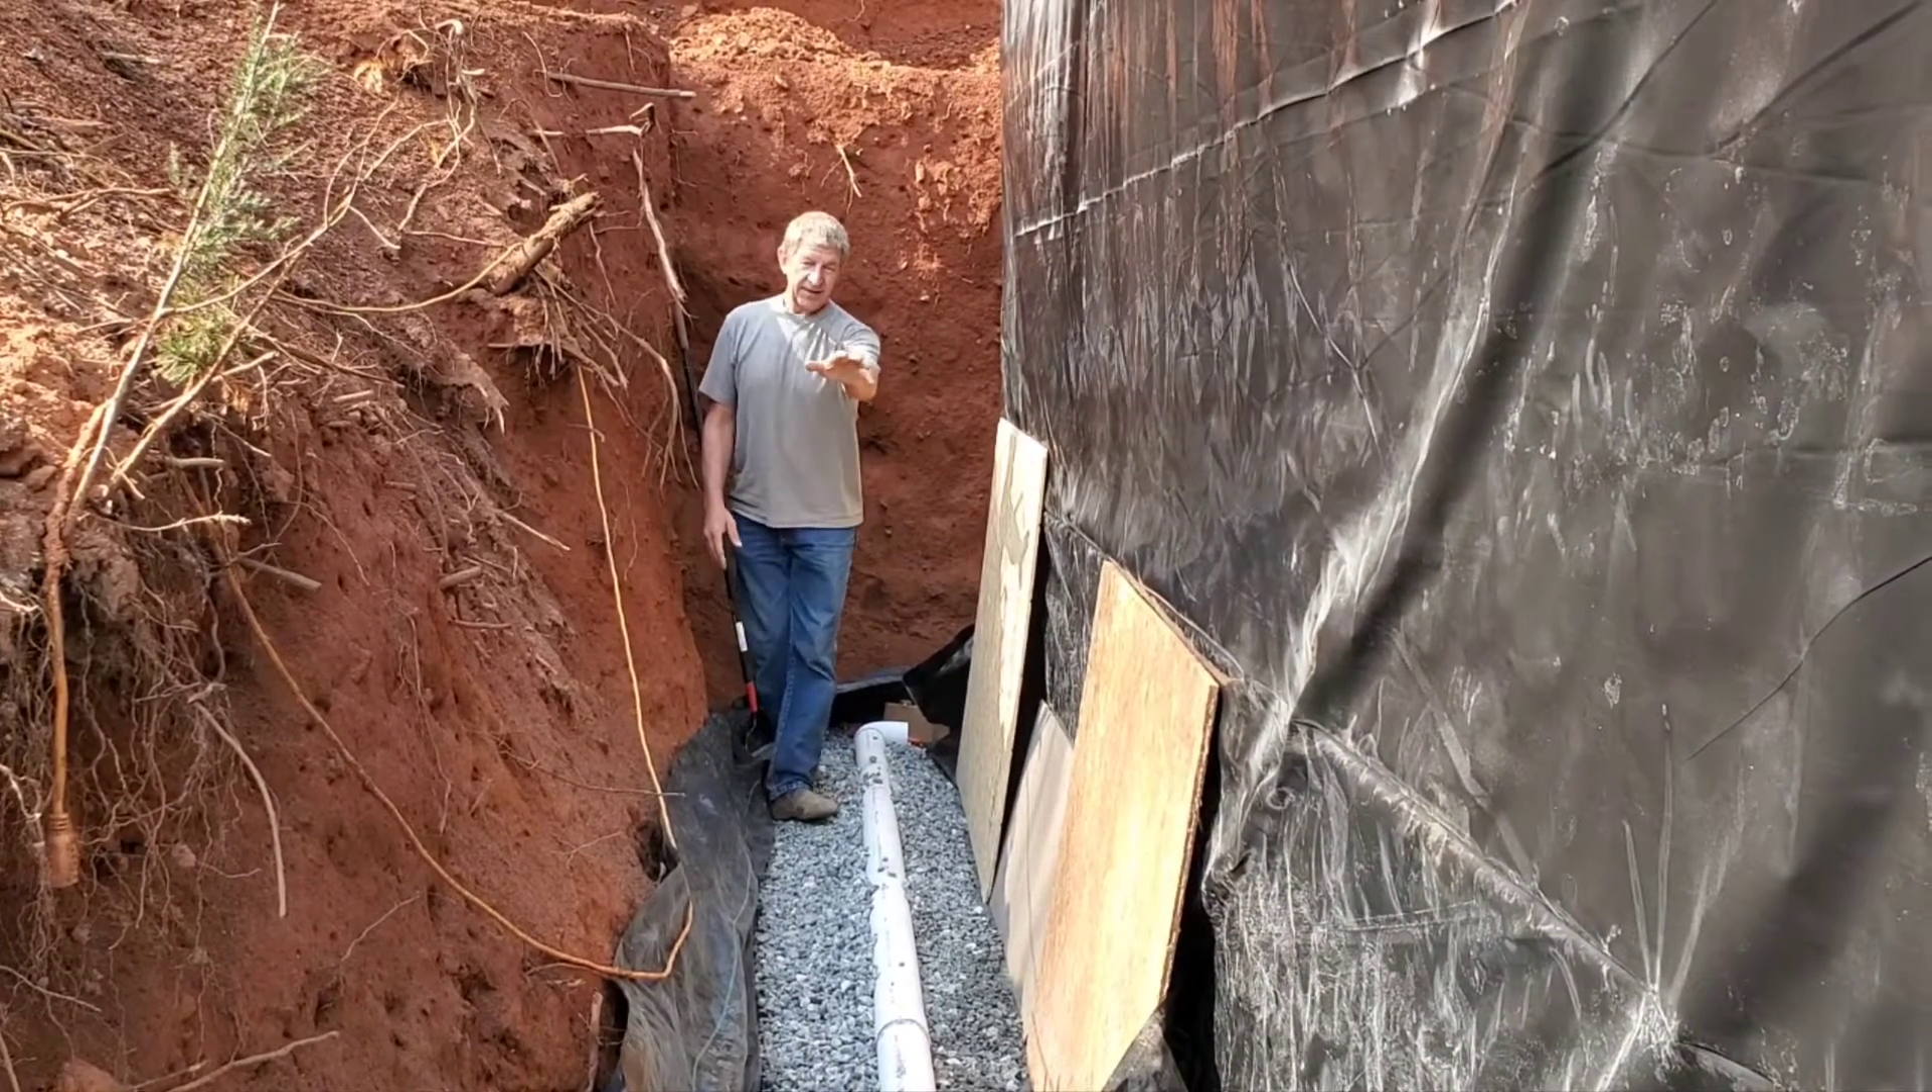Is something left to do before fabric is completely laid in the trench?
No.